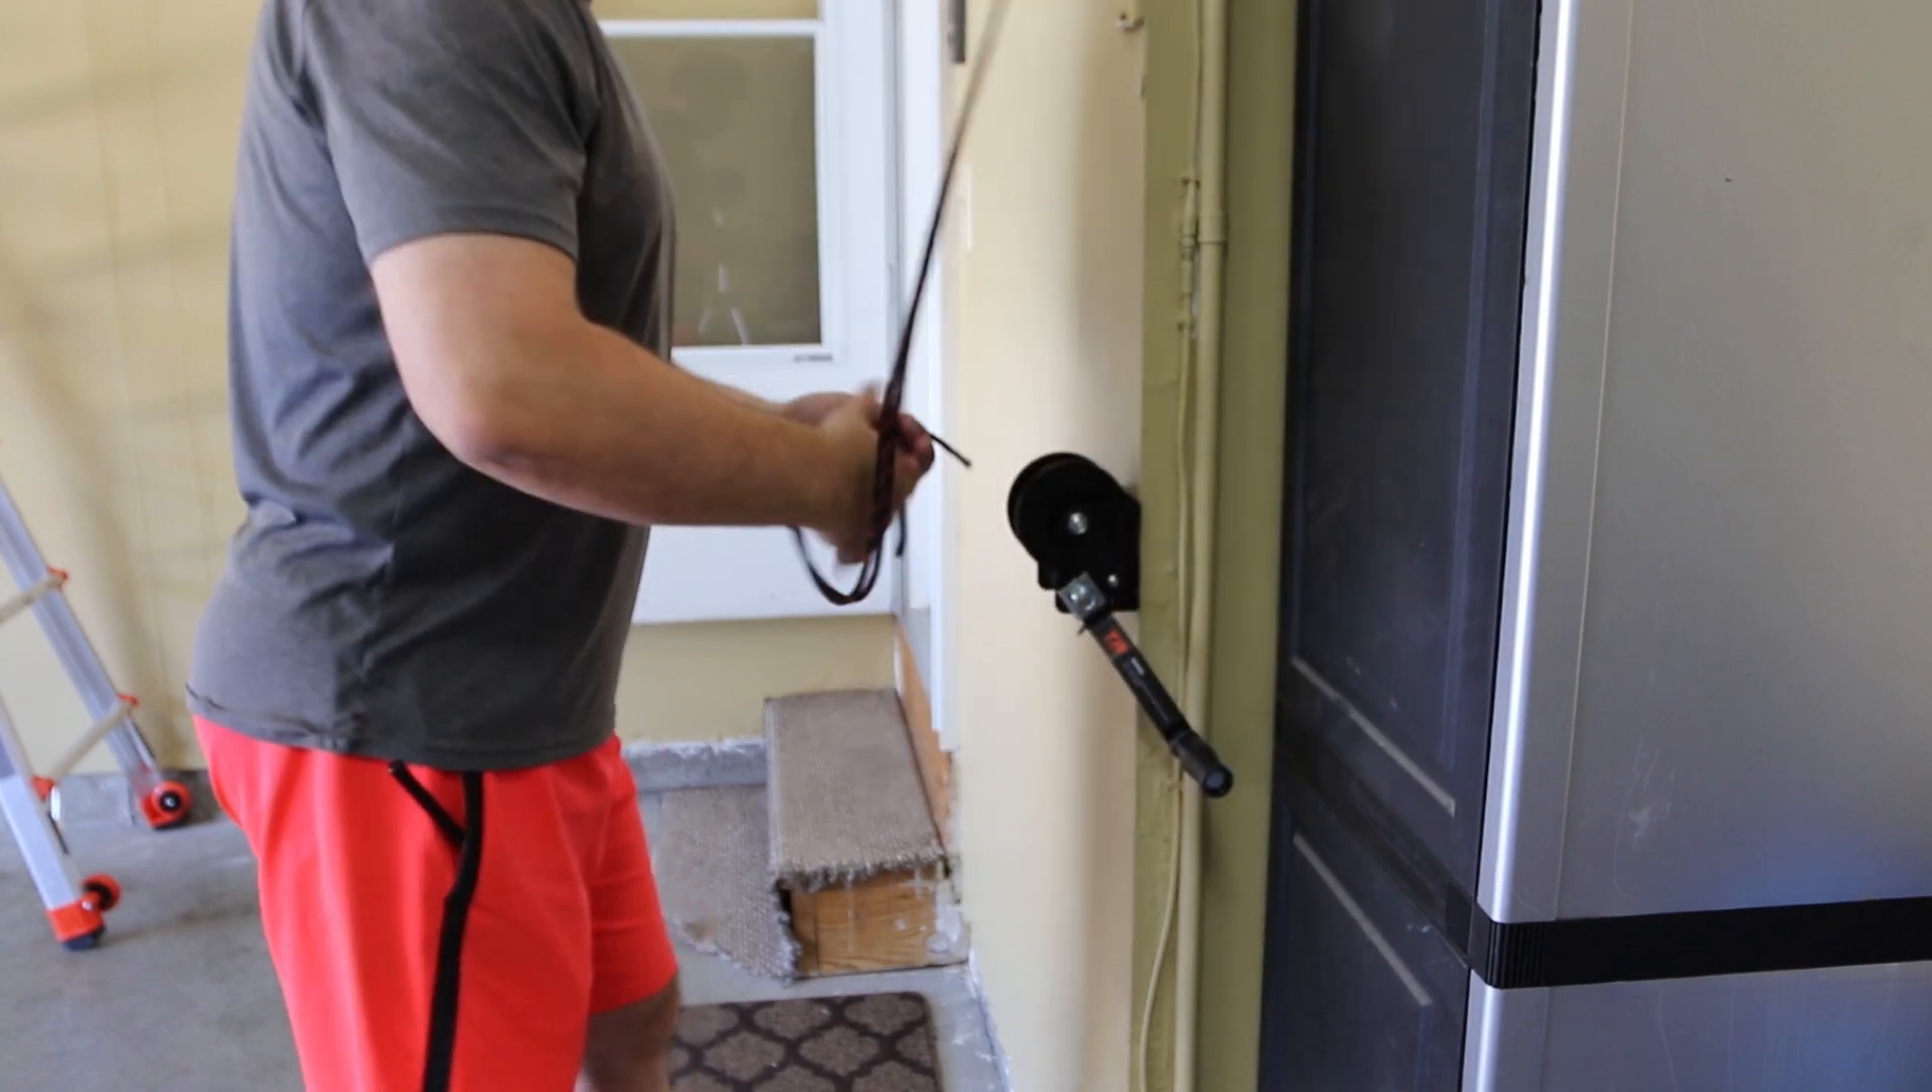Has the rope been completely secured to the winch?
No.